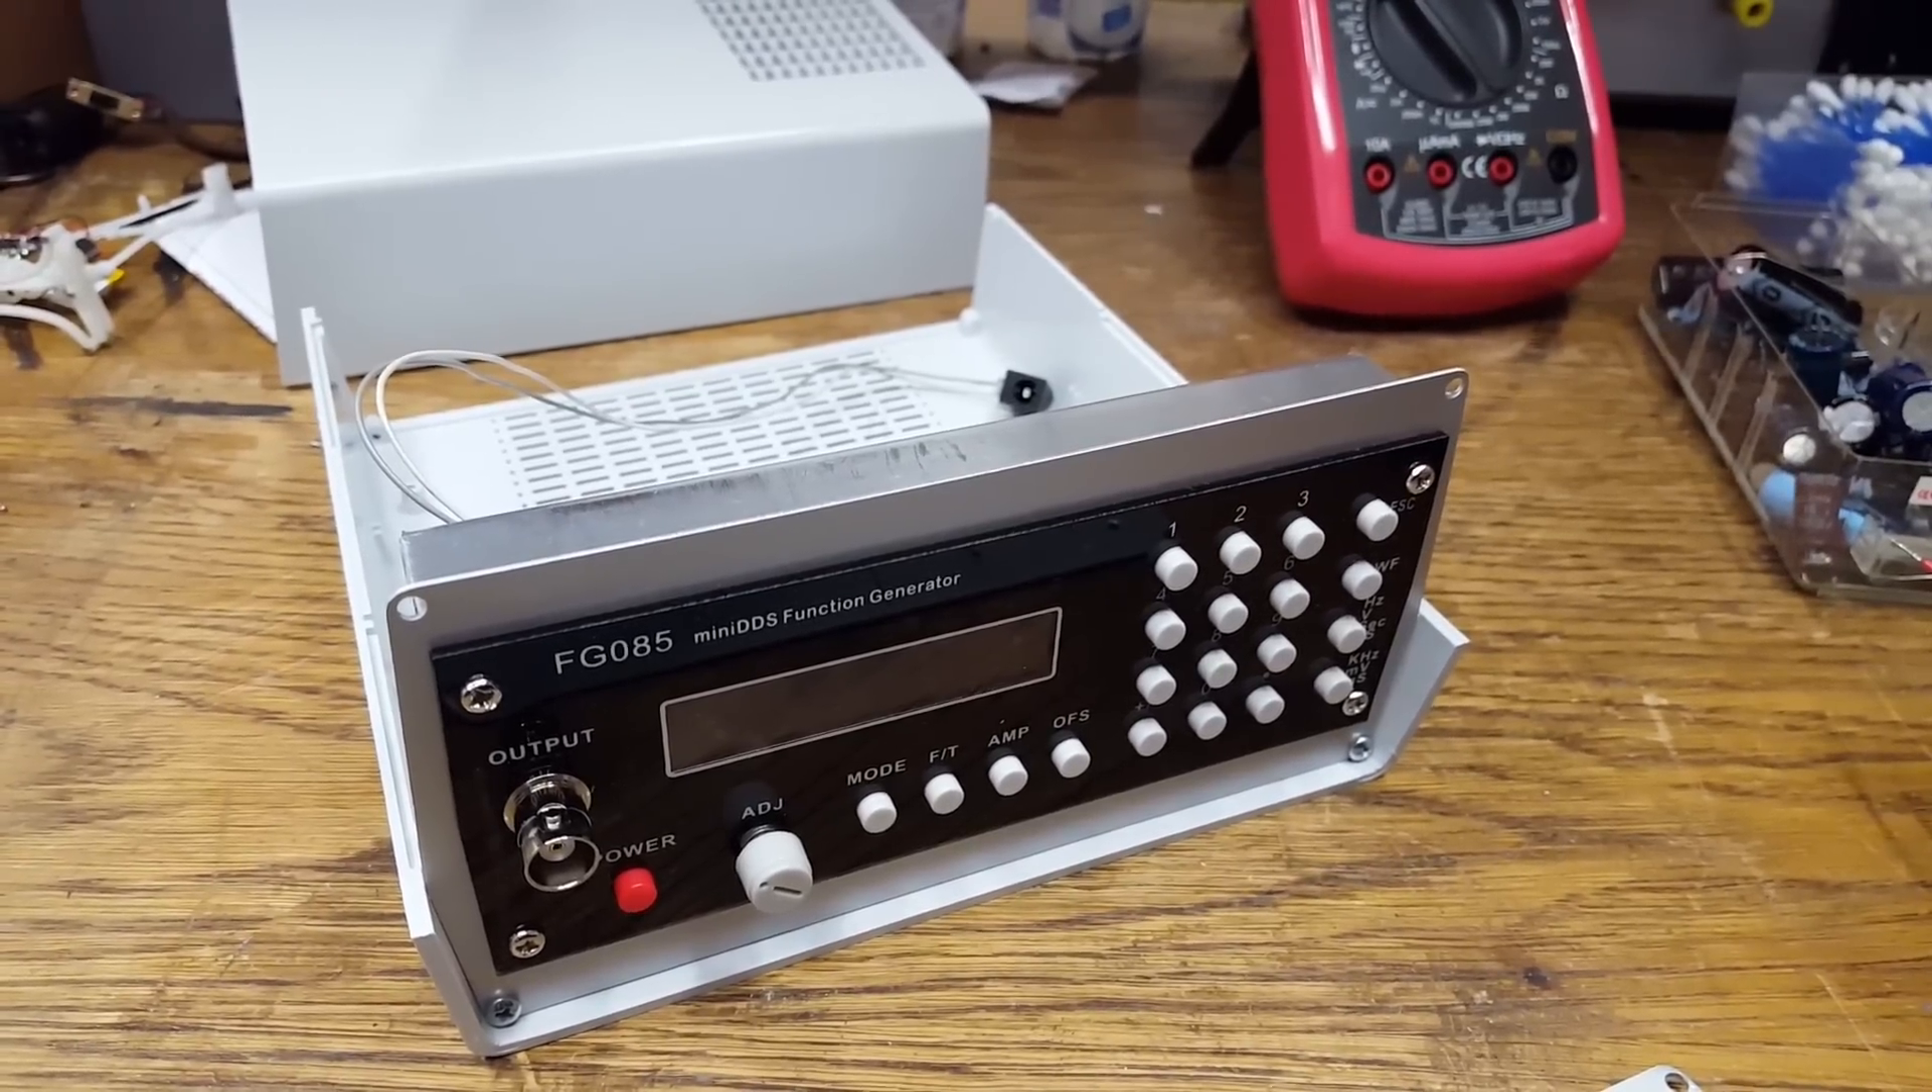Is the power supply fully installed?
No.